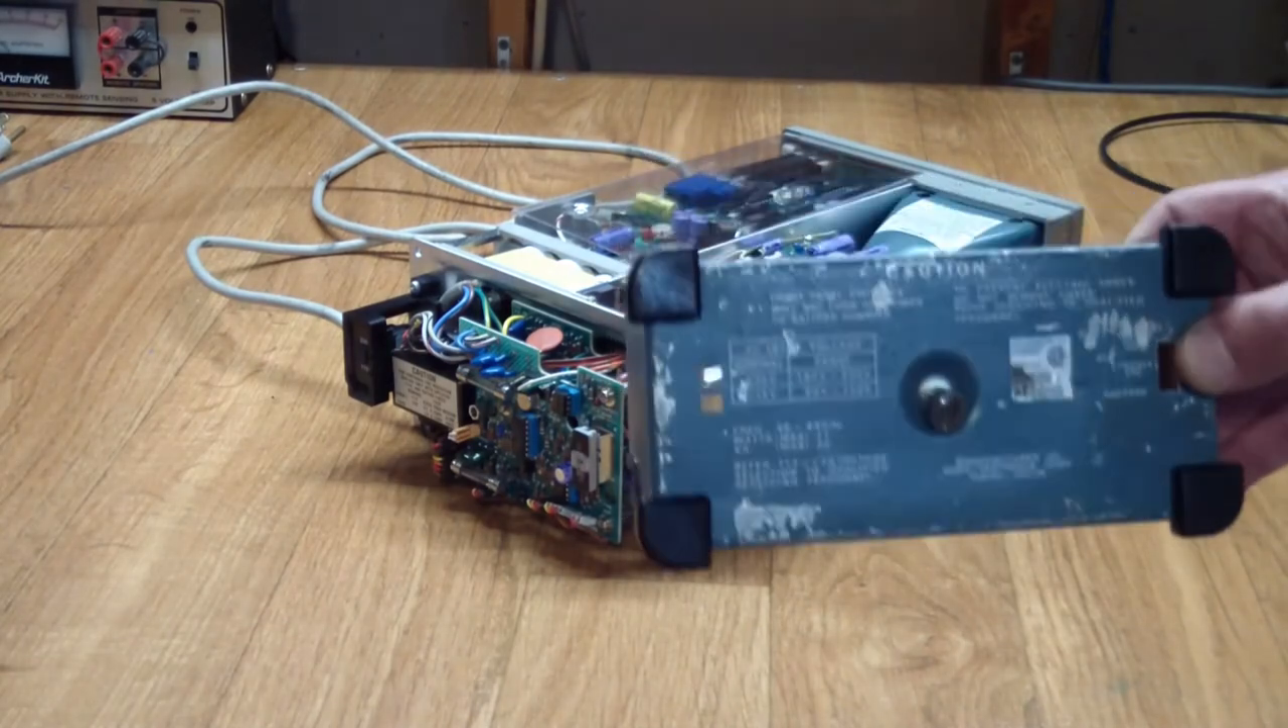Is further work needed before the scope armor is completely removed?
No.